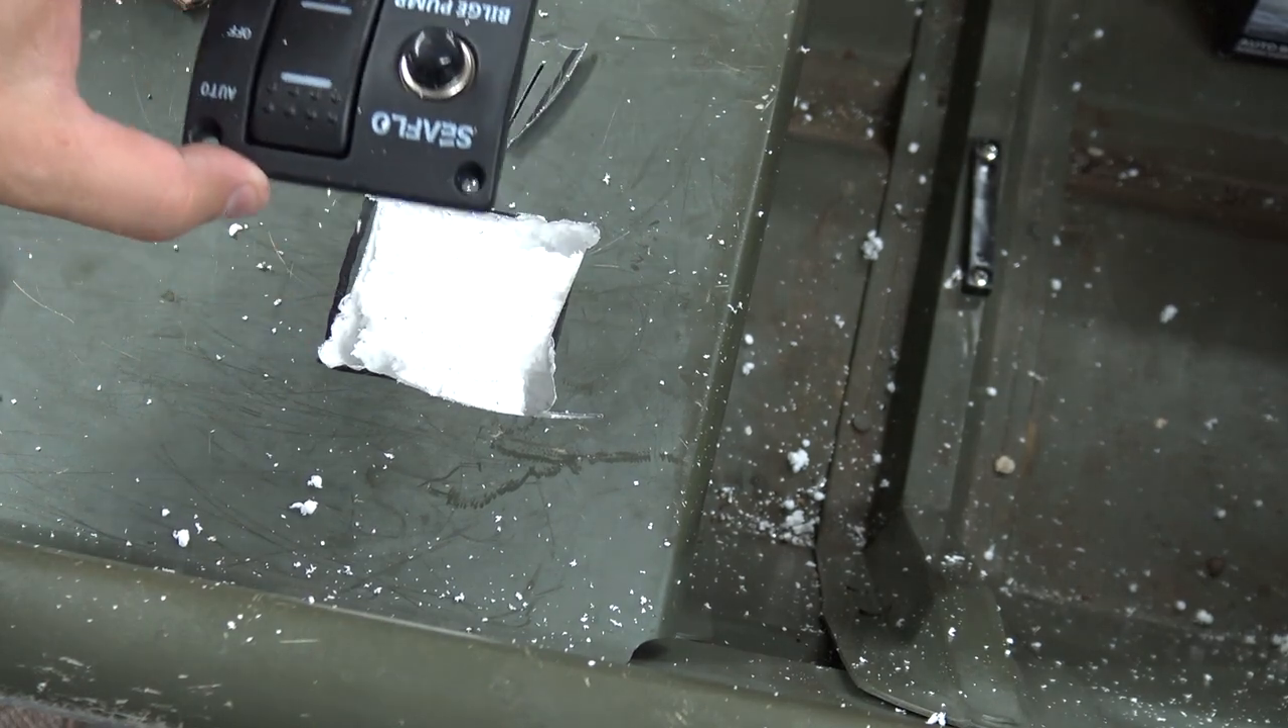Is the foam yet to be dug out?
Yes.